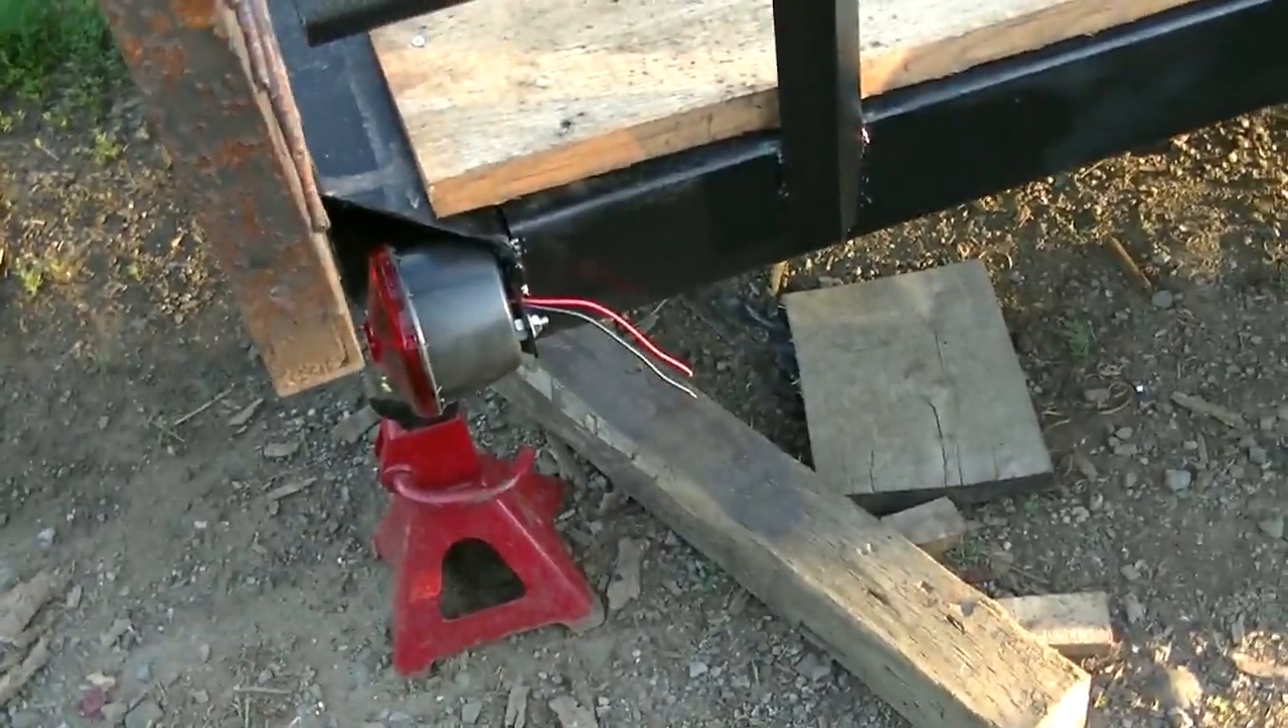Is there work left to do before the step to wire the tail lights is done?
Yes.